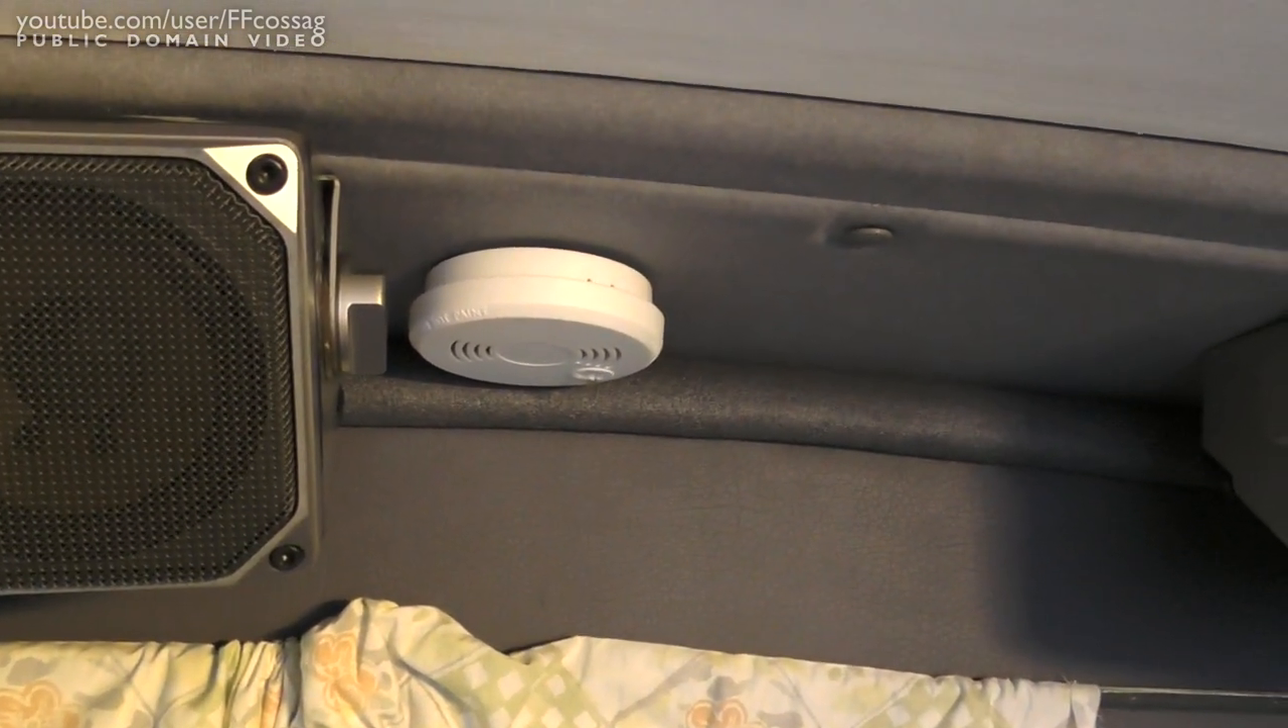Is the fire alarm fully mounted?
Yes.